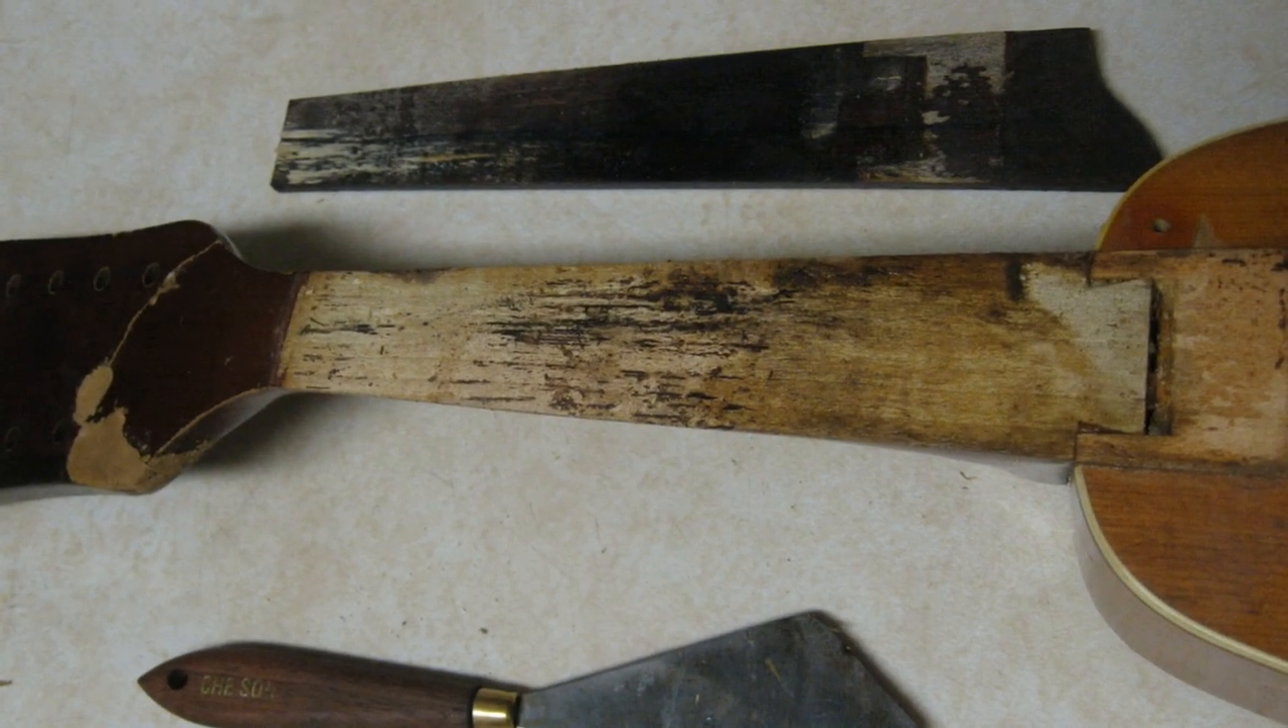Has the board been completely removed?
Yes.